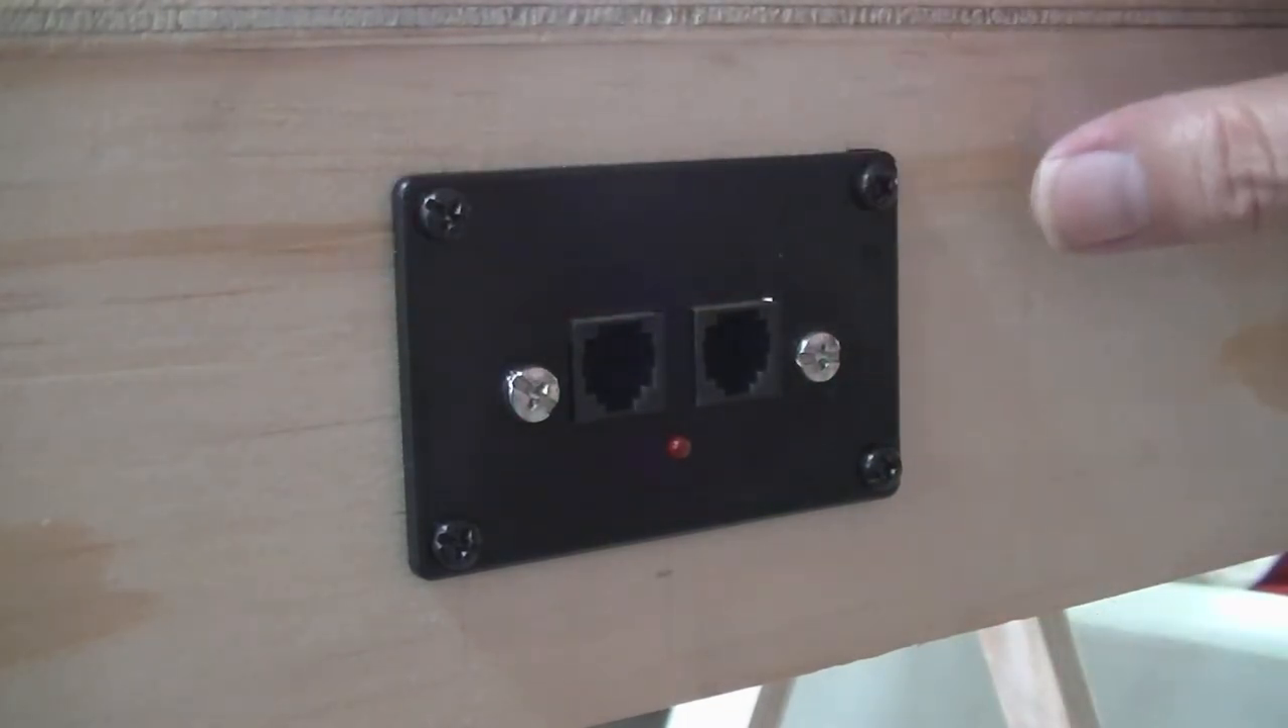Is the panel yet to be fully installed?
No.